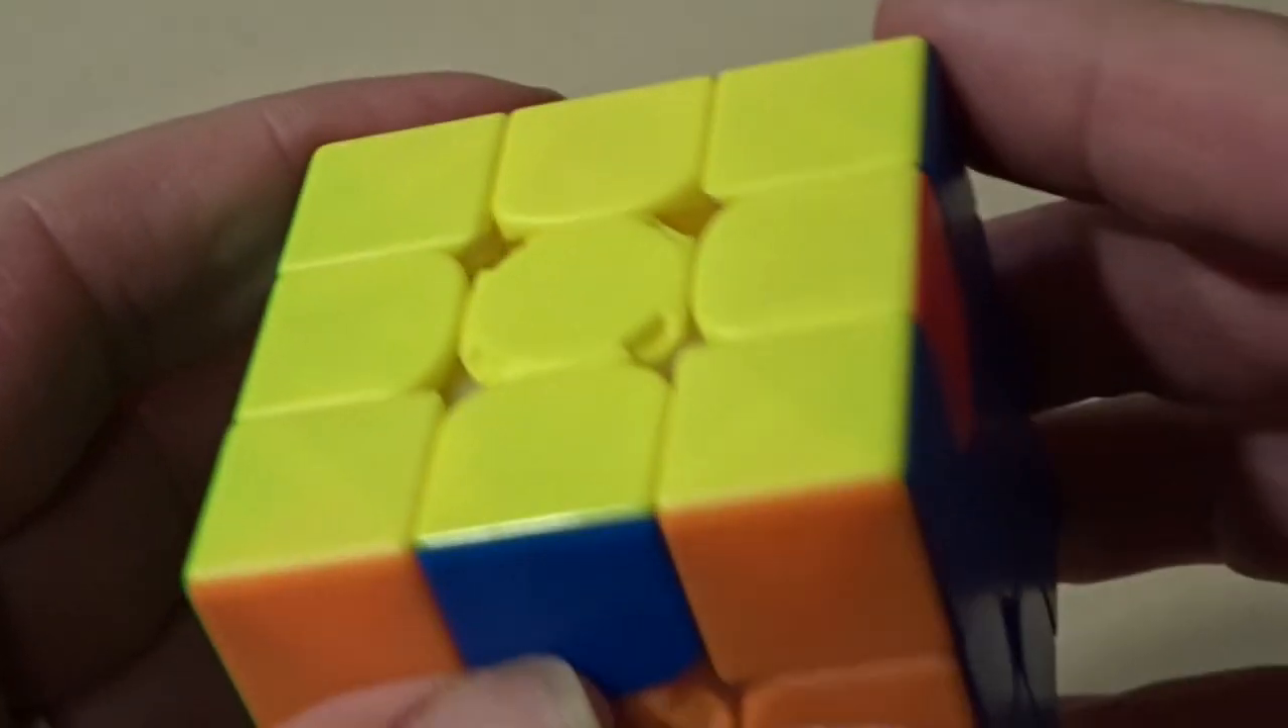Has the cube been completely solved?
No.